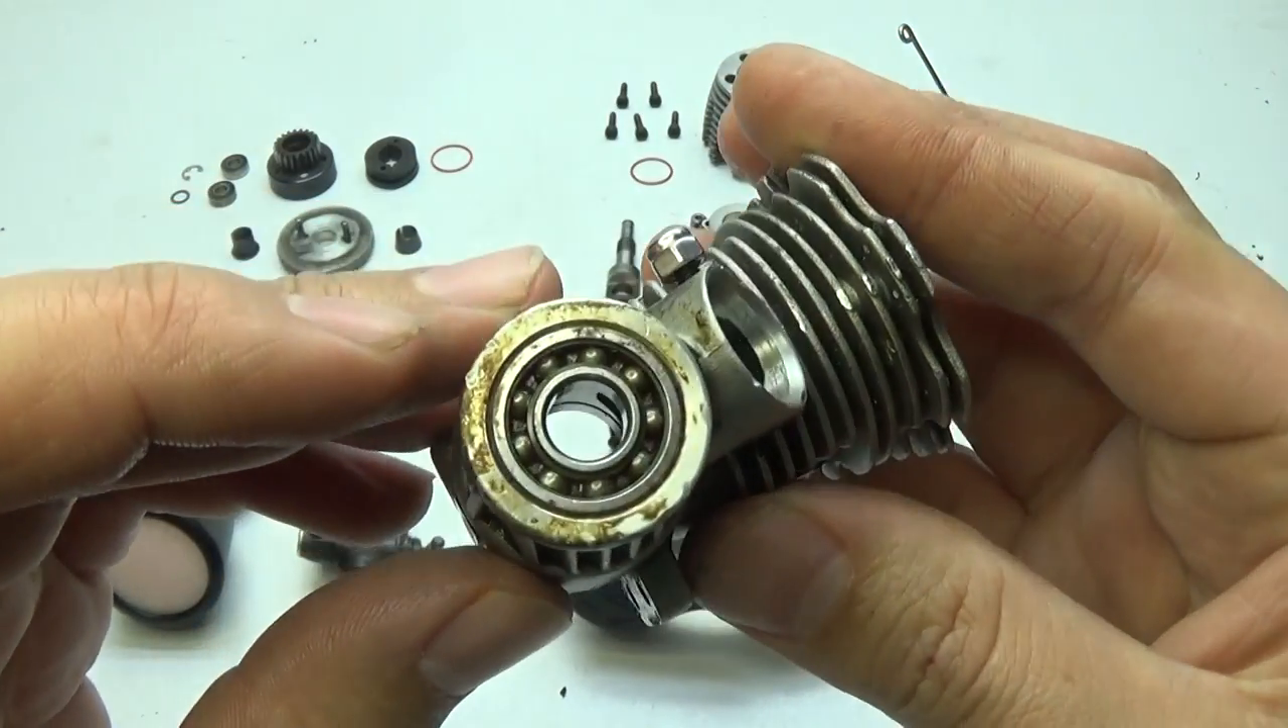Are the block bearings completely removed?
No.